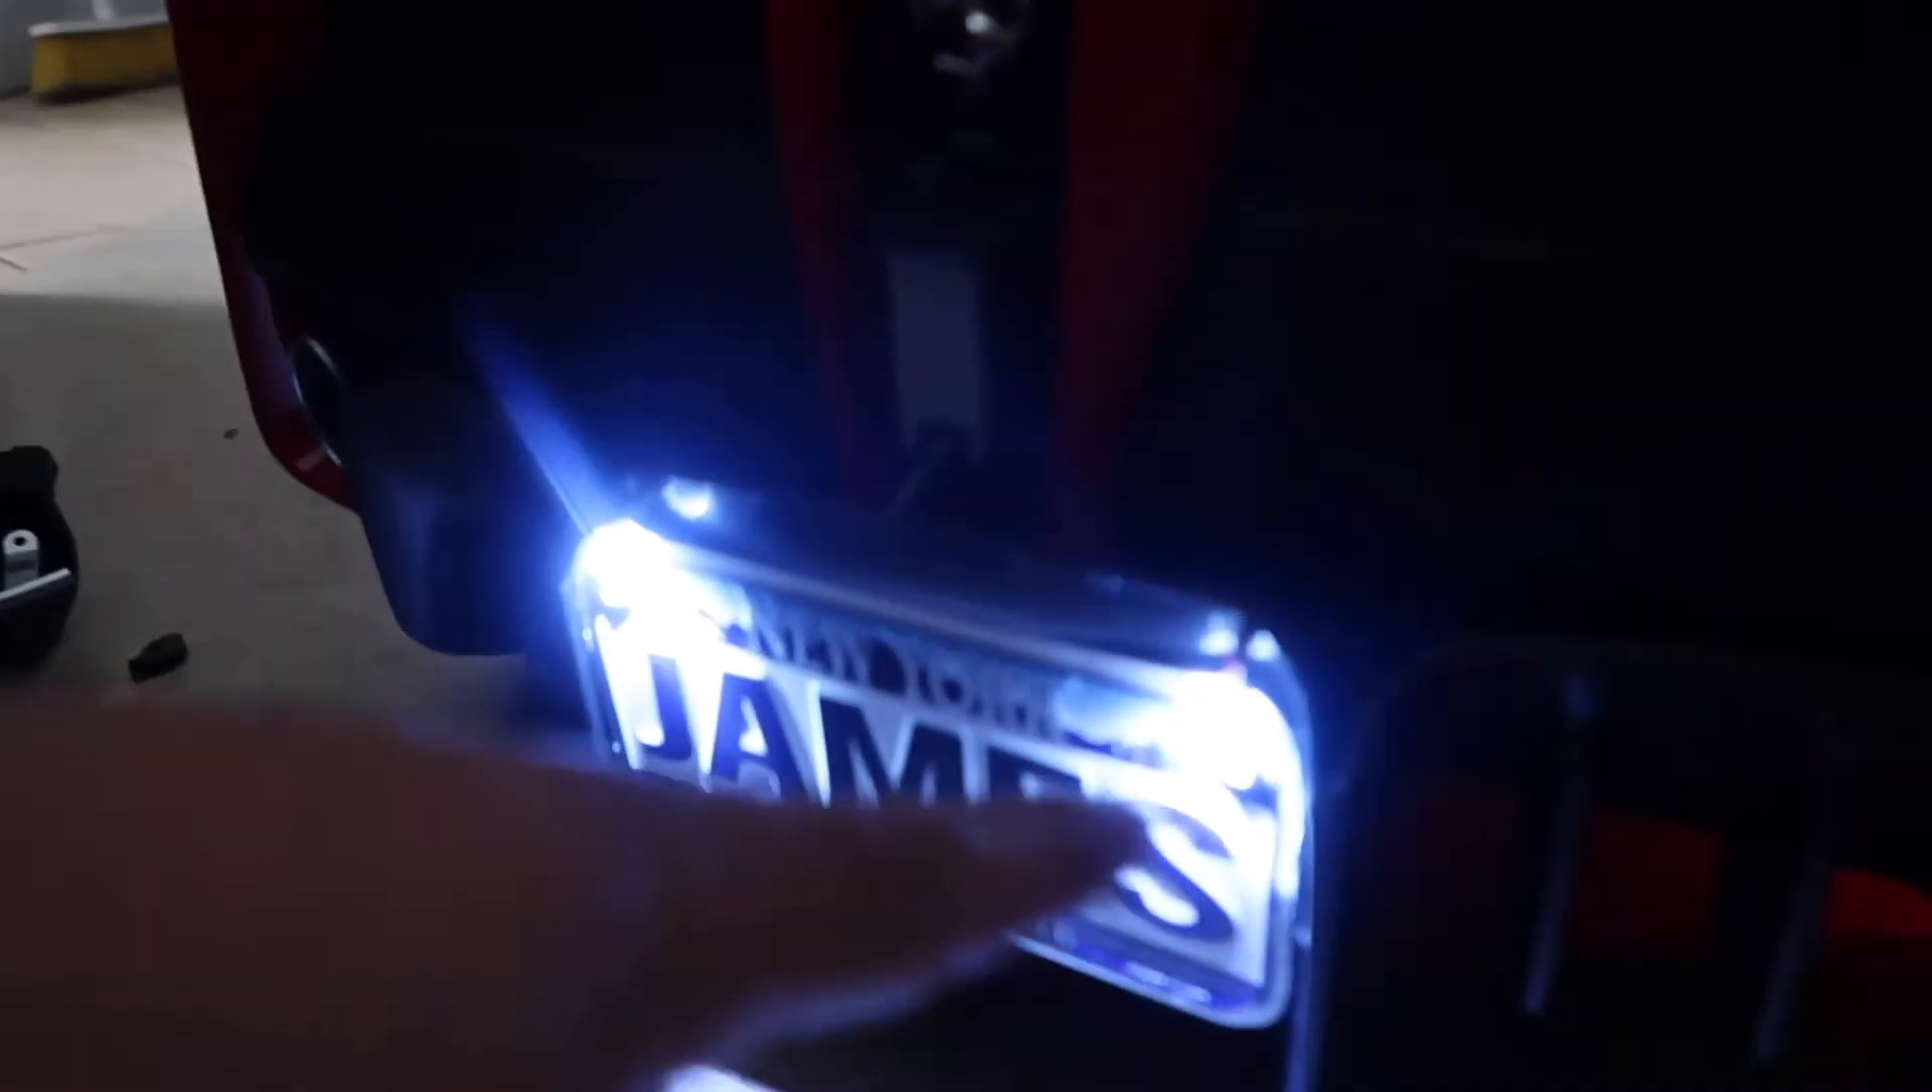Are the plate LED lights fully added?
Yes.